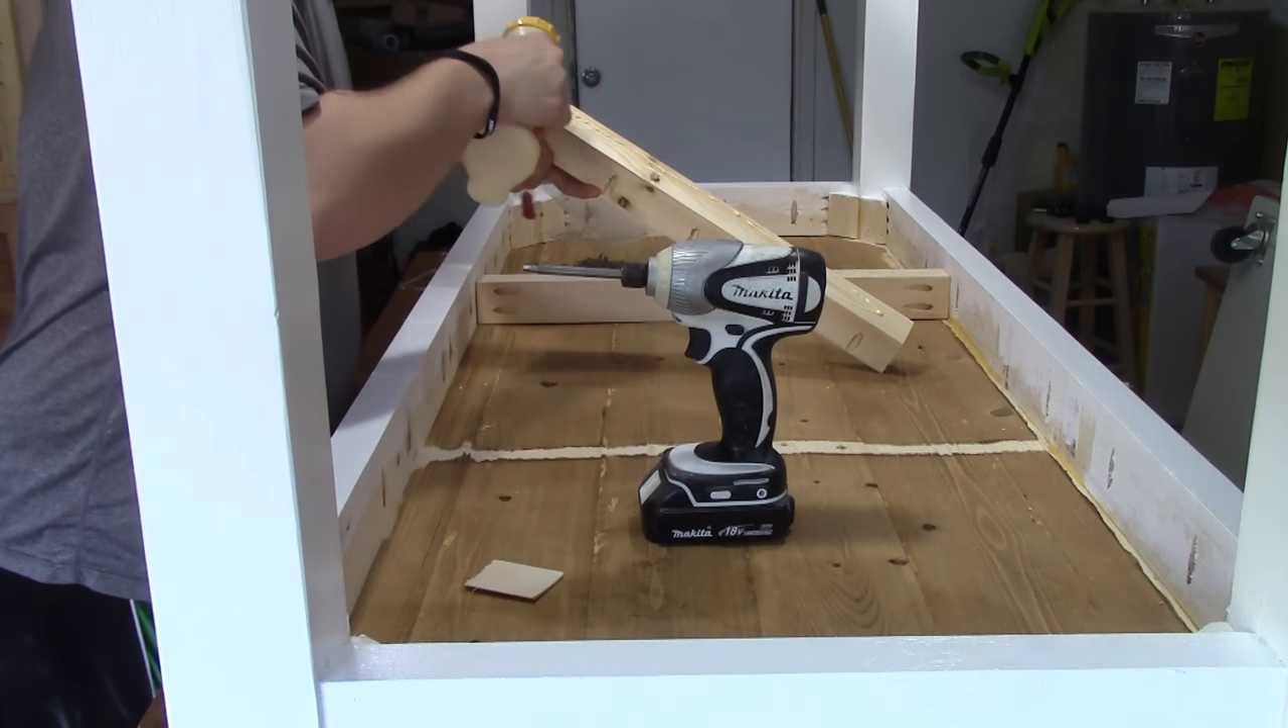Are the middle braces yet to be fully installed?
Yes.